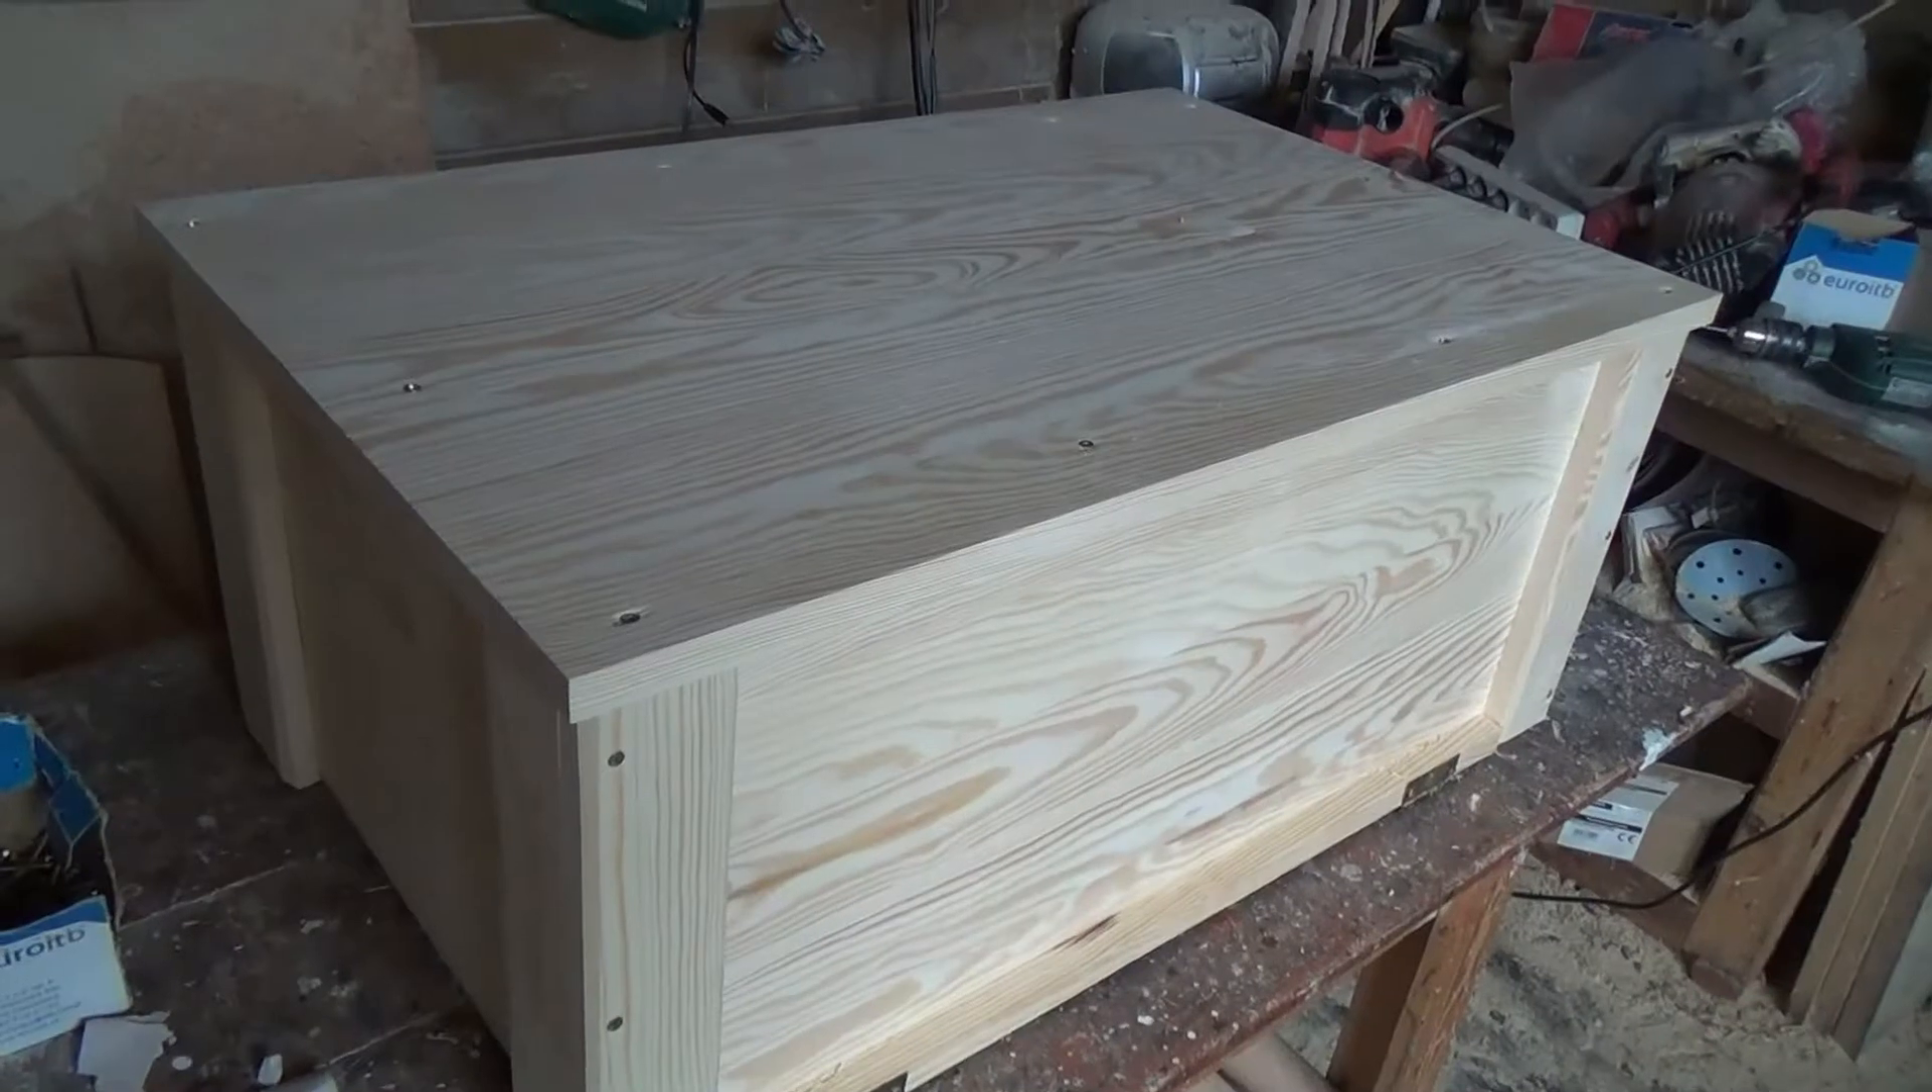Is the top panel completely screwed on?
Yes.